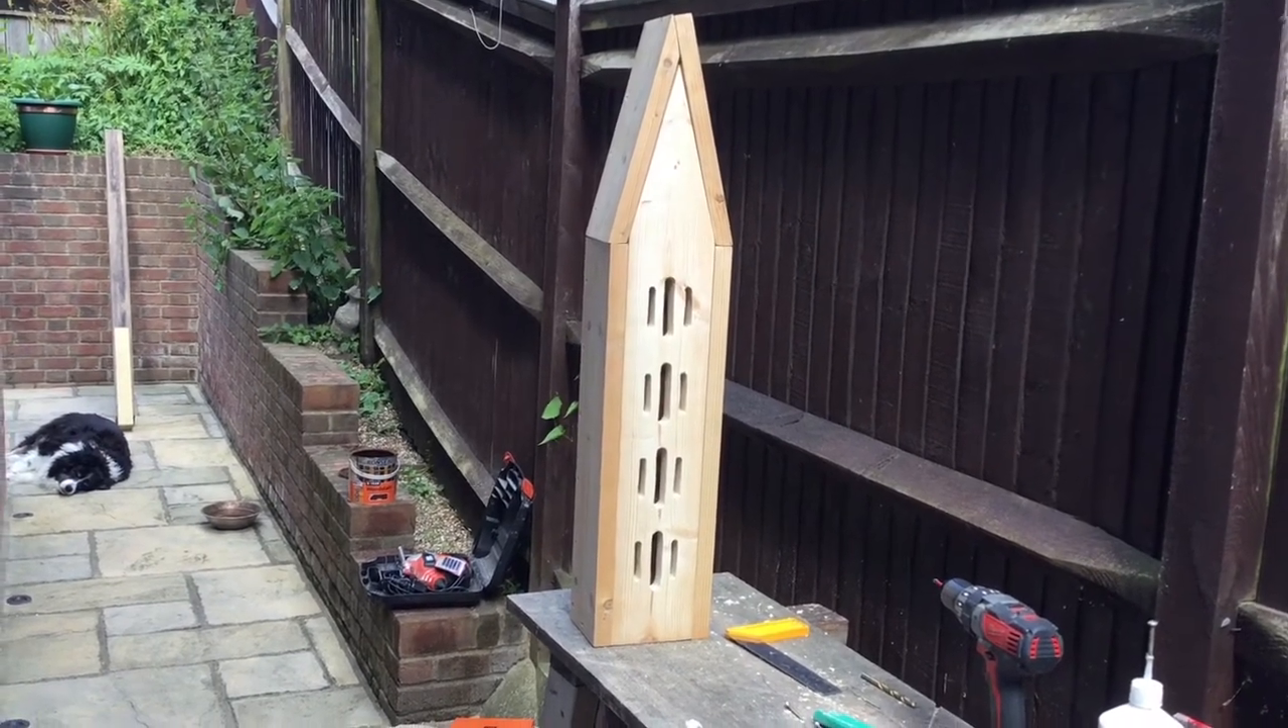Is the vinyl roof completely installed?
No.